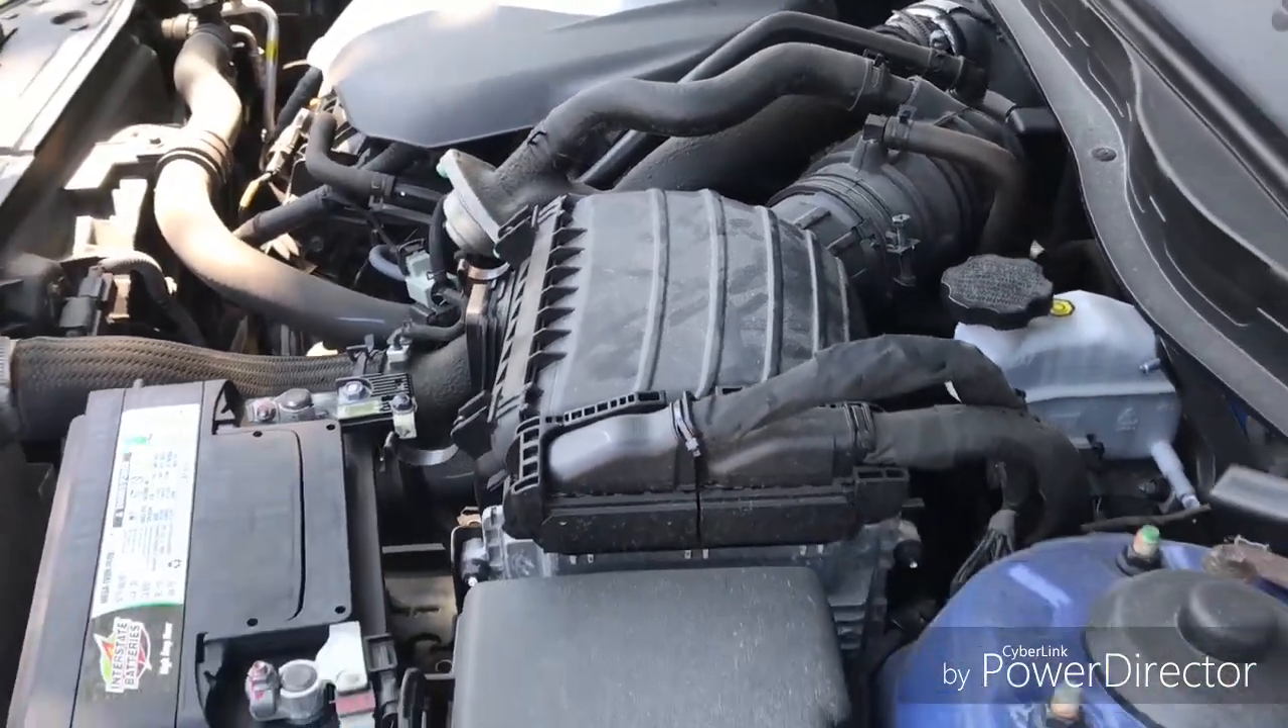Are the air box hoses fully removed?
No.